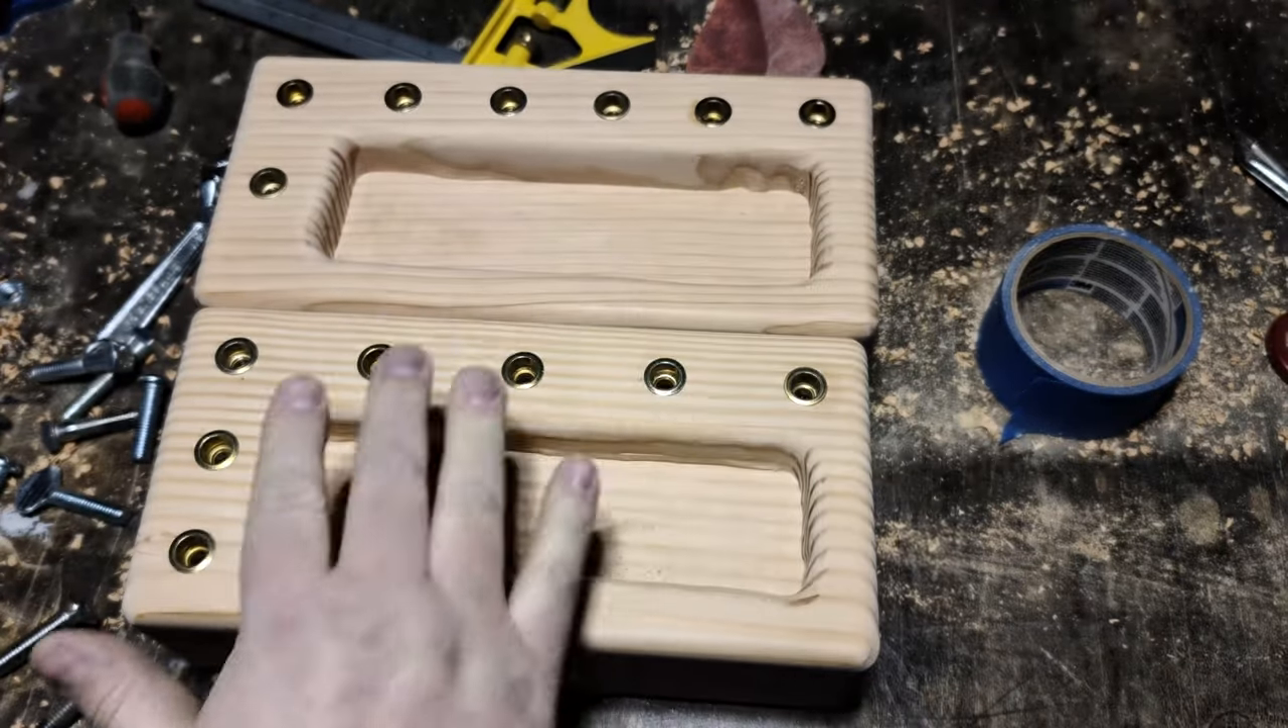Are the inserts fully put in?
Yes.